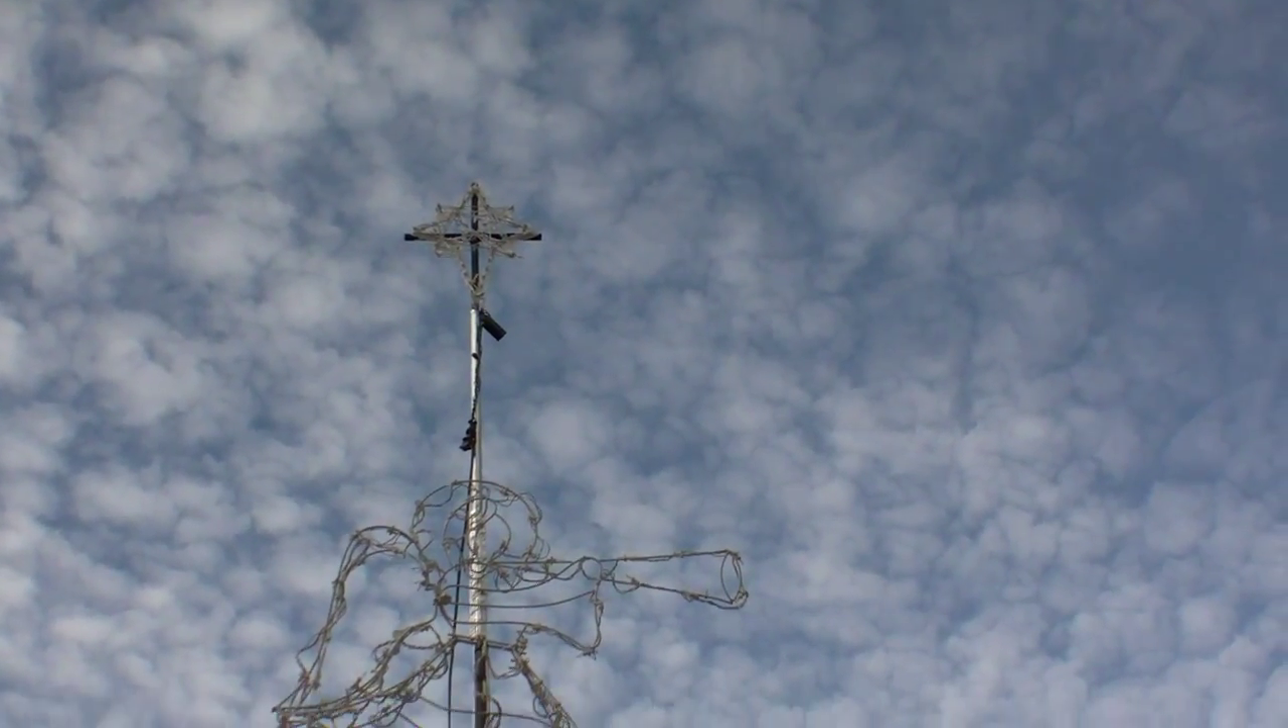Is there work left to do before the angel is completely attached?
No.